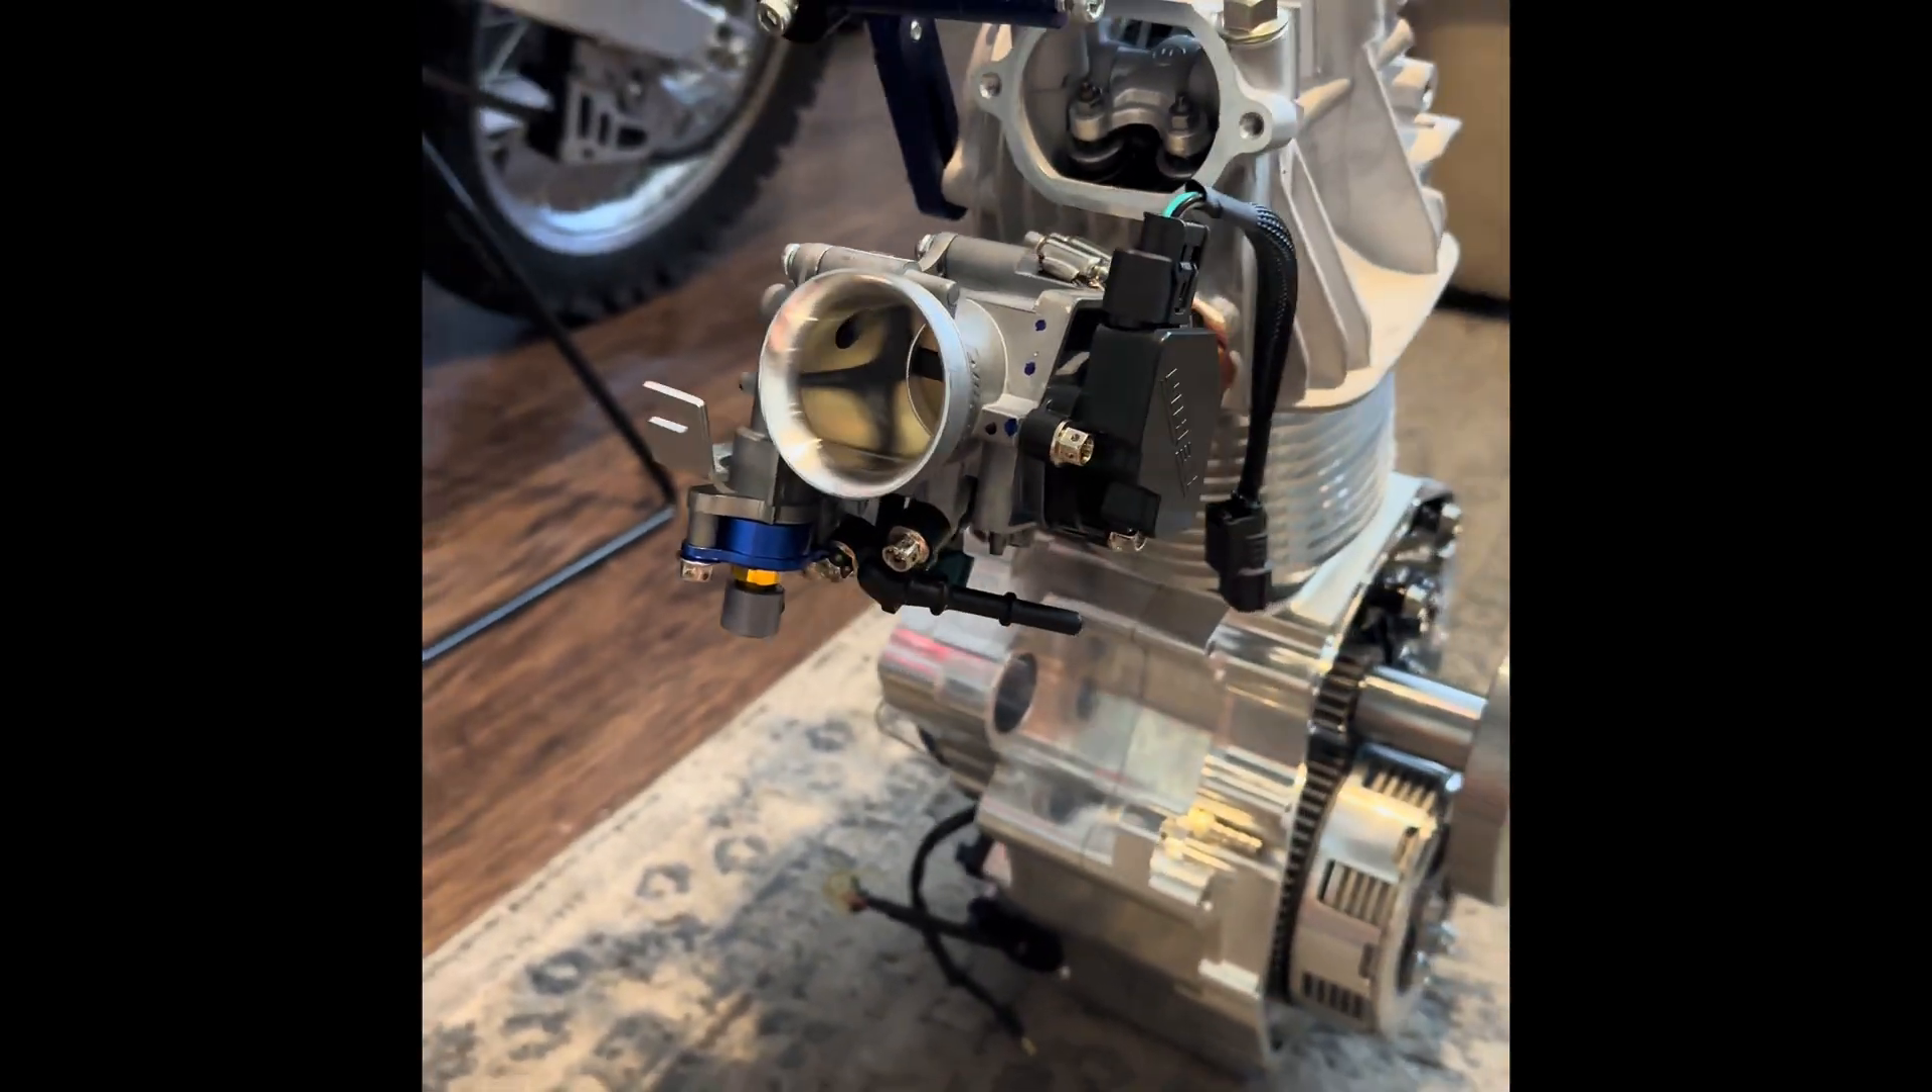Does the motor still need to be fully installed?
Yes.